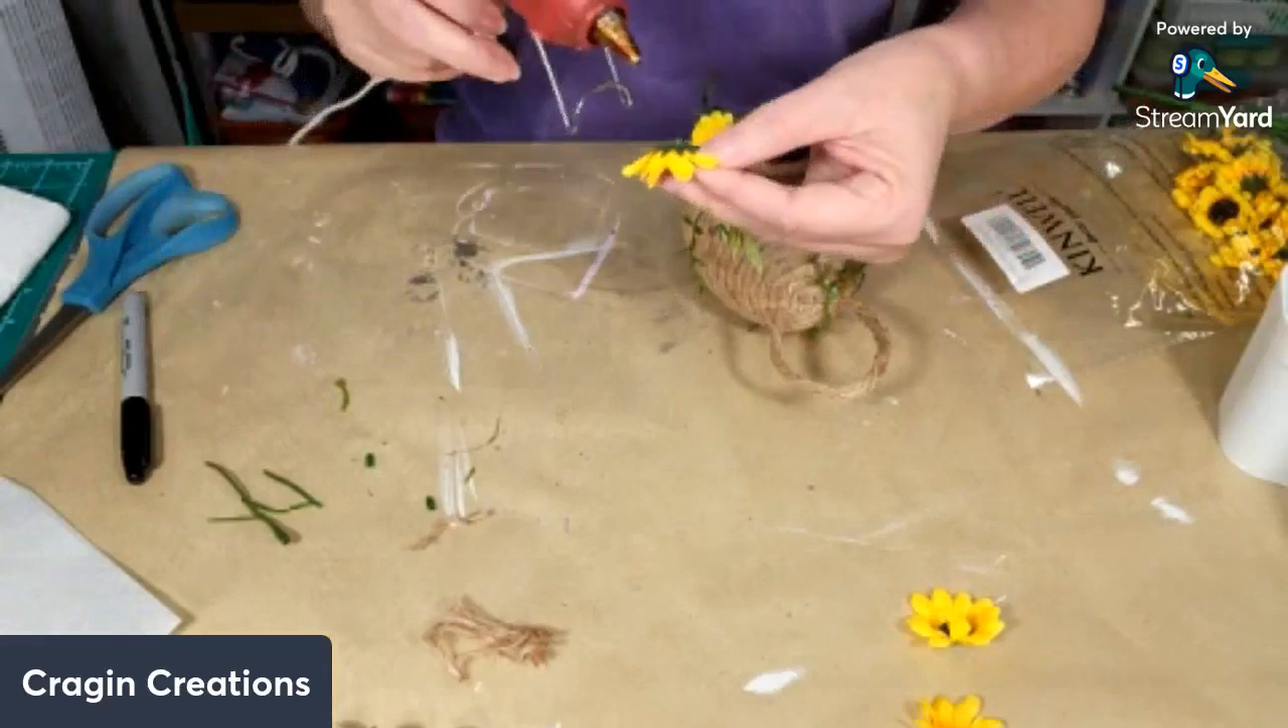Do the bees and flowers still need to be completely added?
Yes.